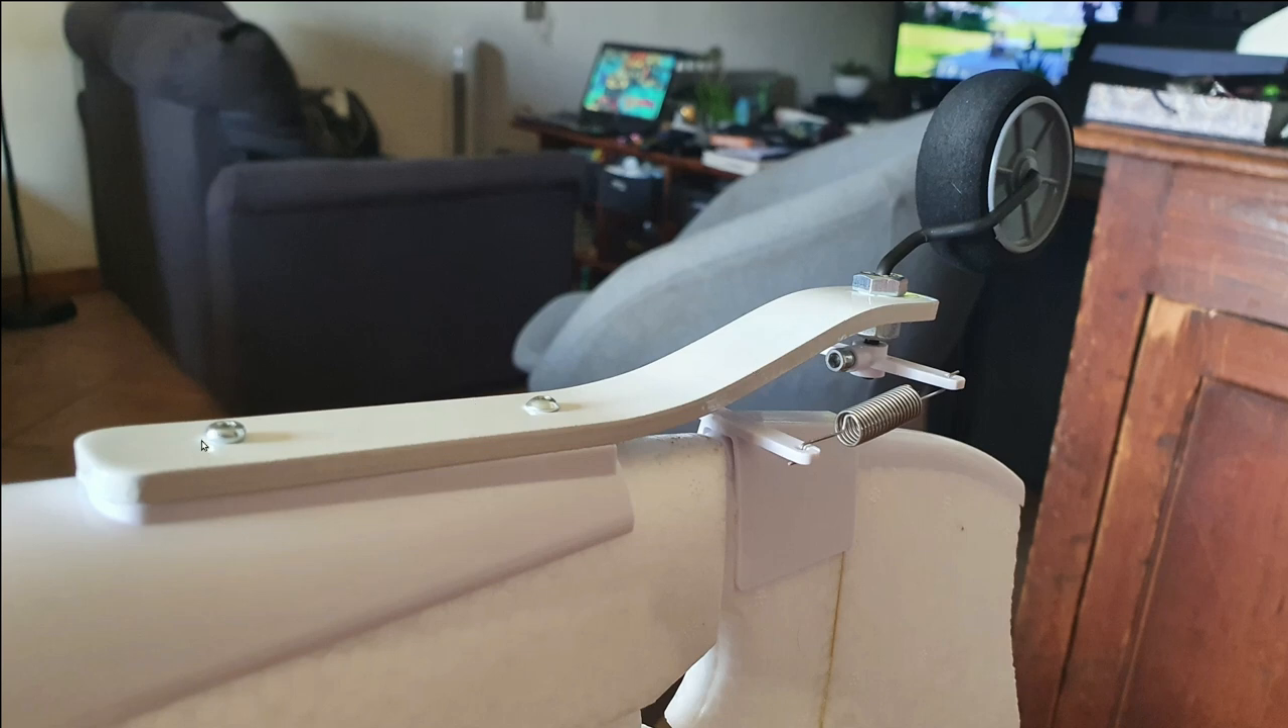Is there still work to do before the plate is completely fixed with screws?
No.